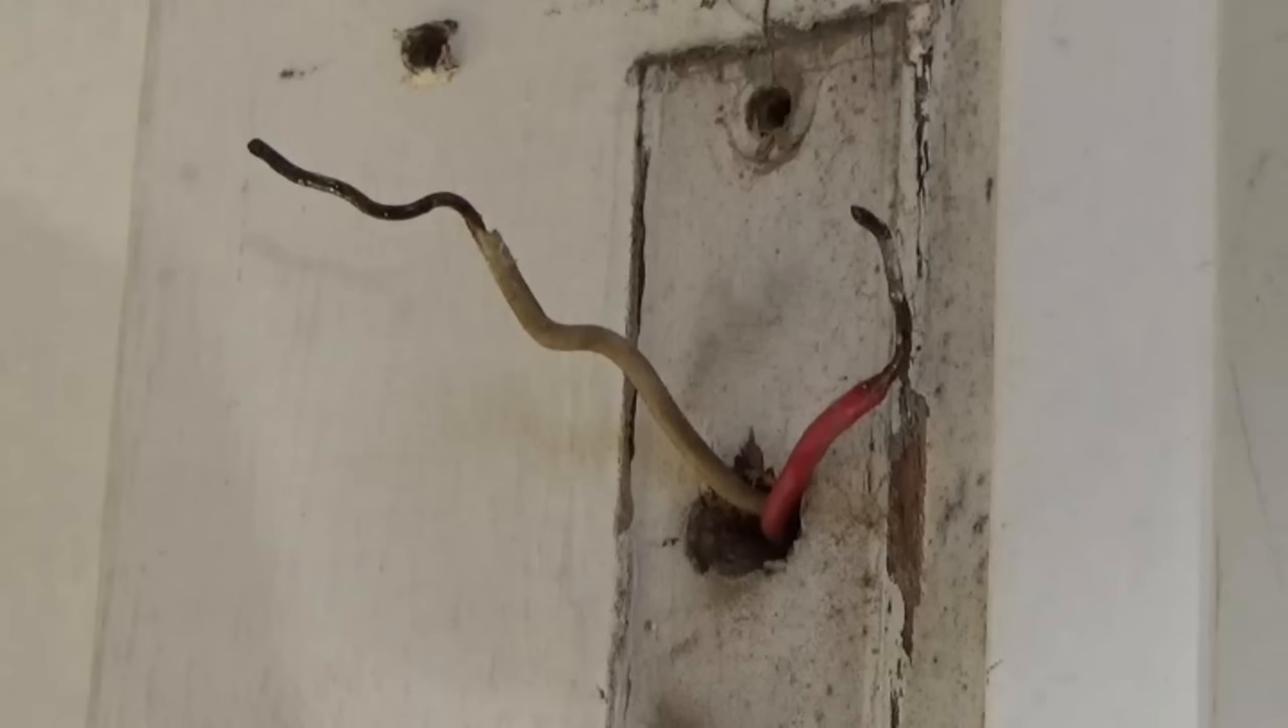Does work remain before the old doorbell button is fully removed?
No.